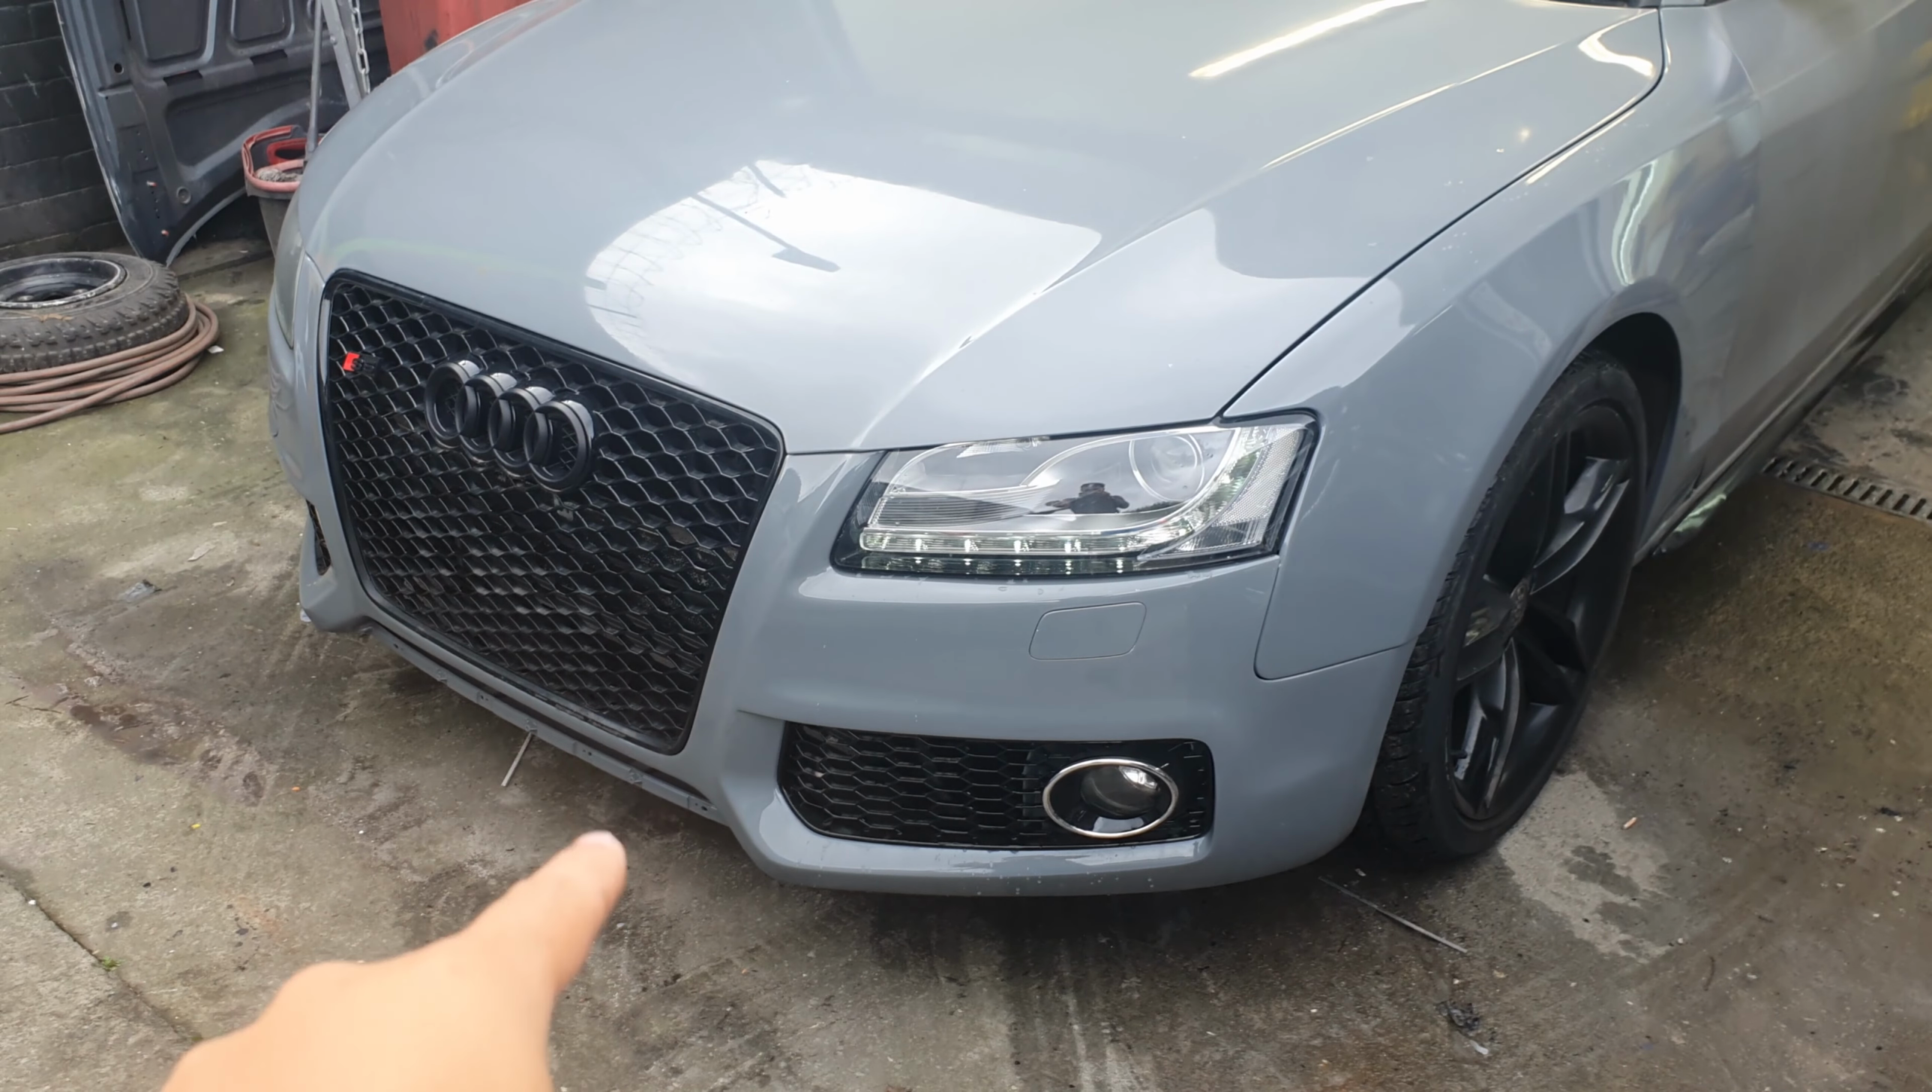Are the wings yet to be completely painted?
No.